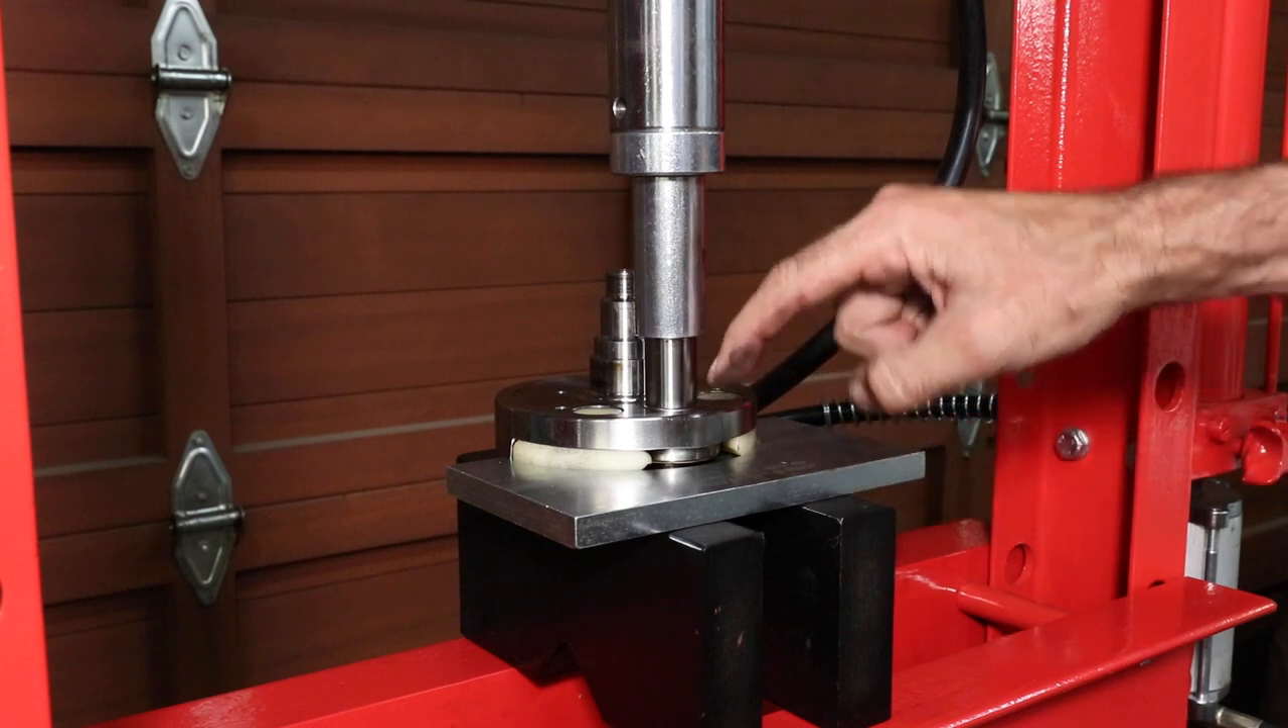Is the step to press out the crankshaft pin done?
No.